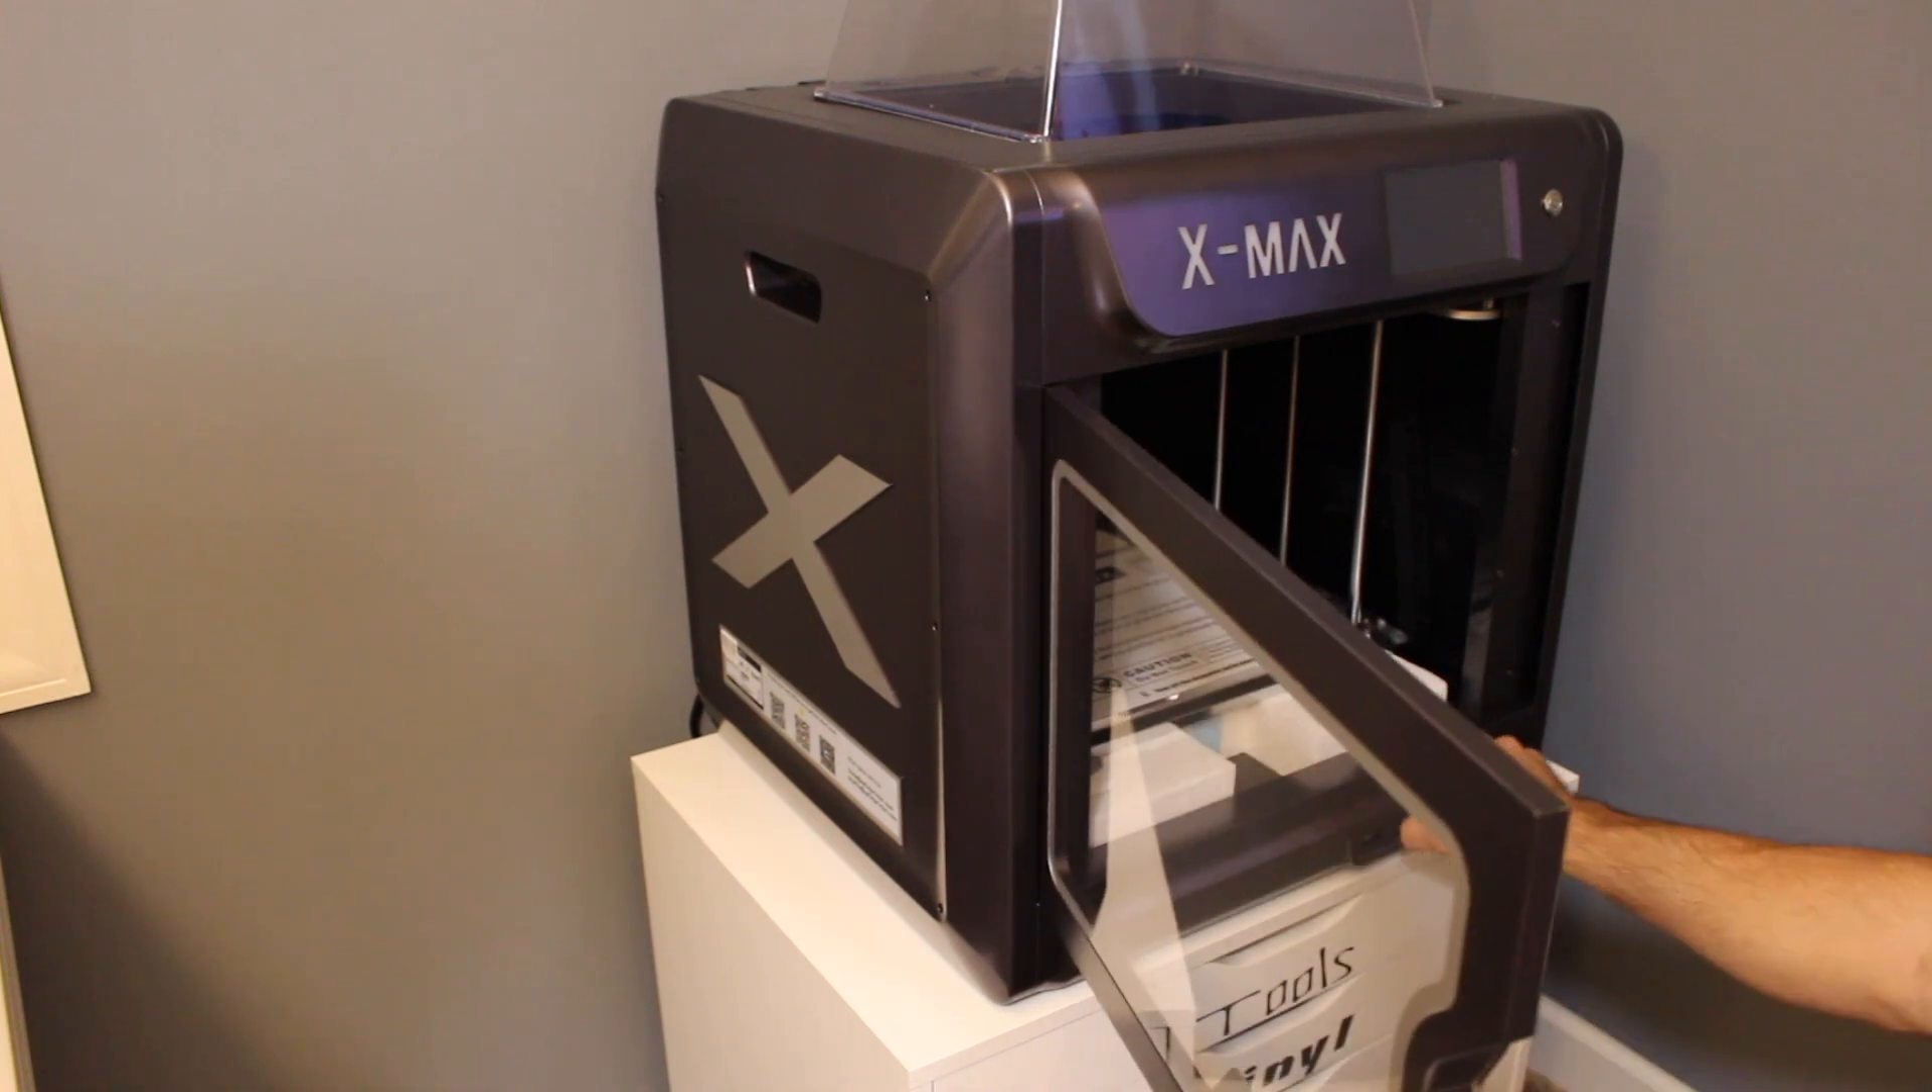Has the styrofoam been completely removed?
No.